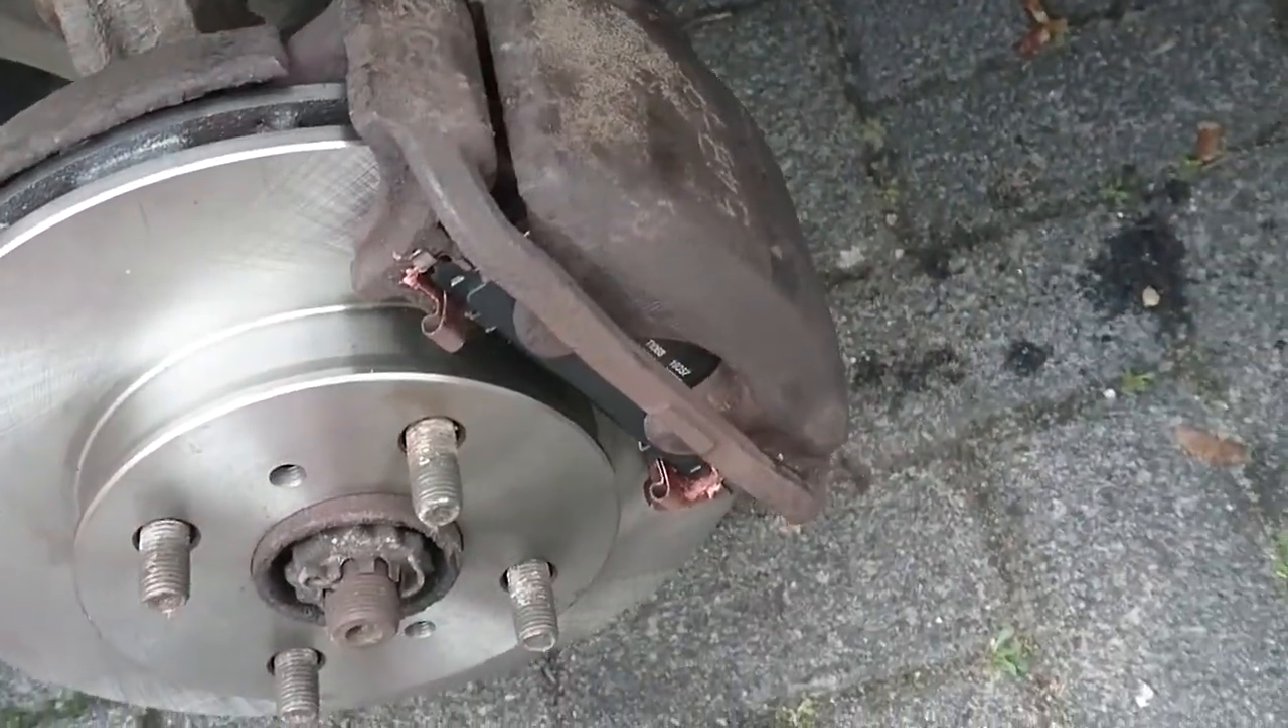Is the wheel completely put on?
No.